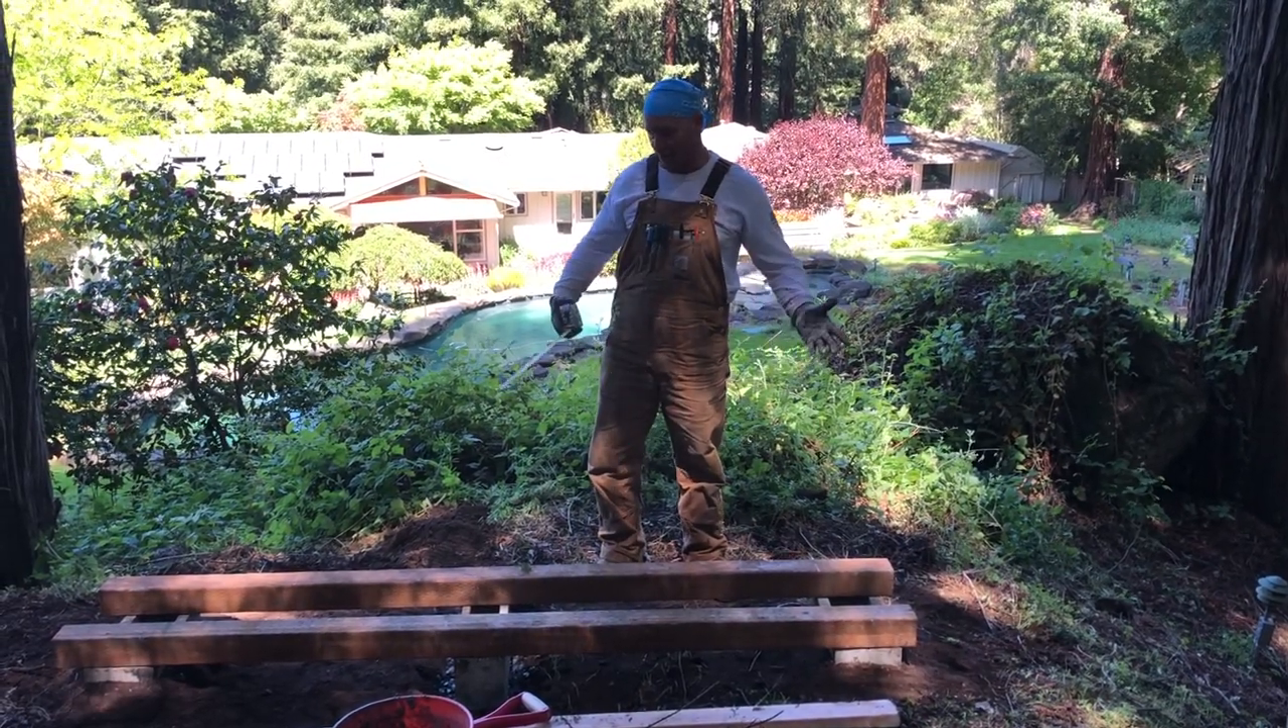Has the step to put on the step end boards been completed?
No.